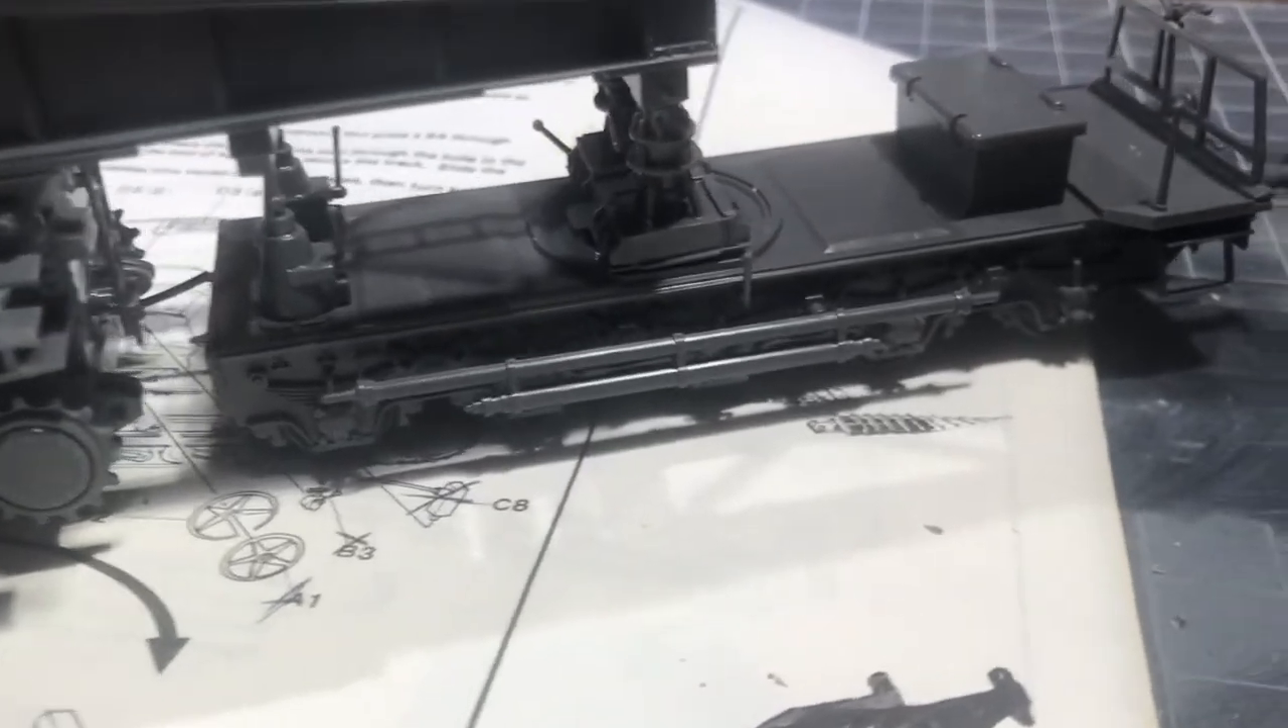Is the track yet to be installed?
Yes.